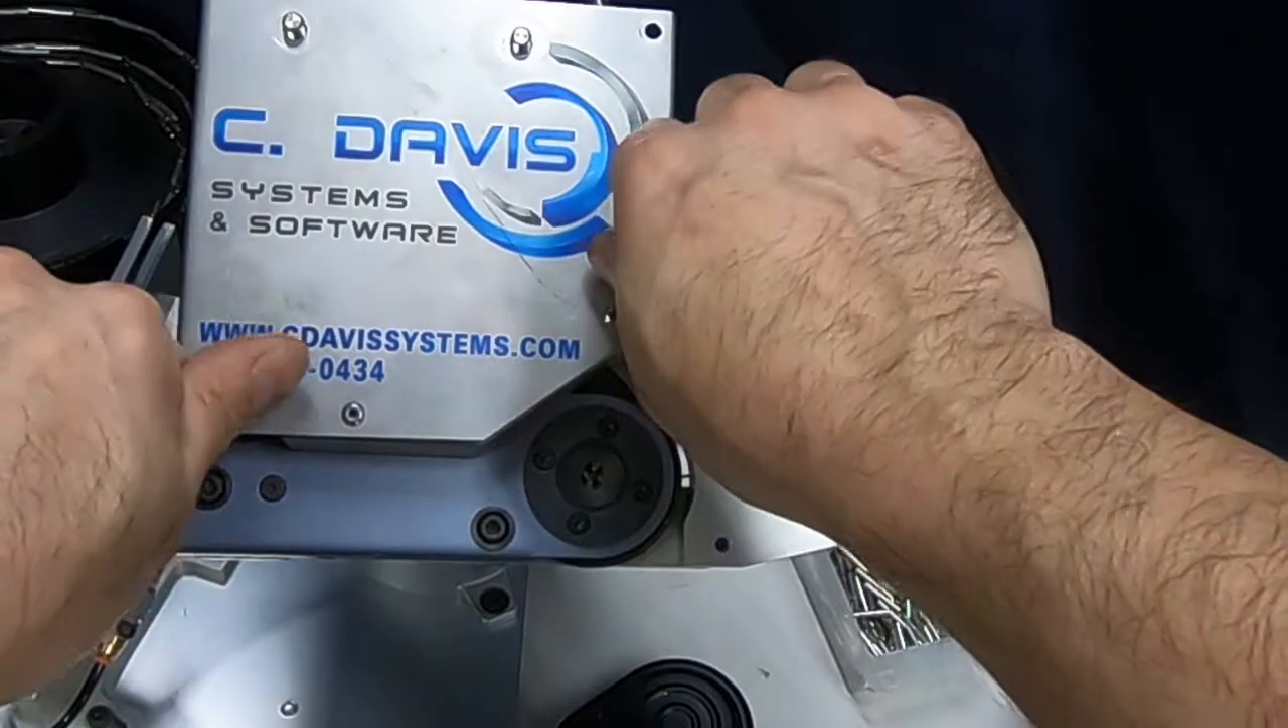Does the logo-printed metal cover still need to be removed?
Yes.